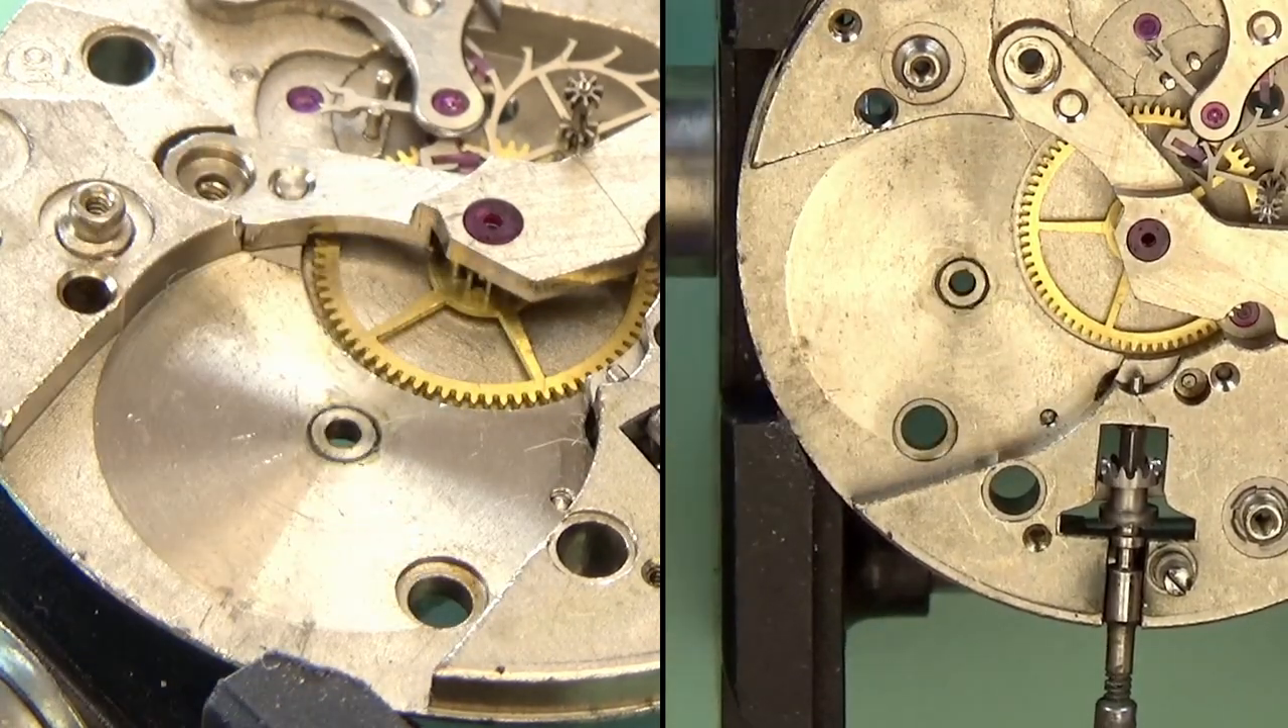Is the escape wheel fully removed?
No.